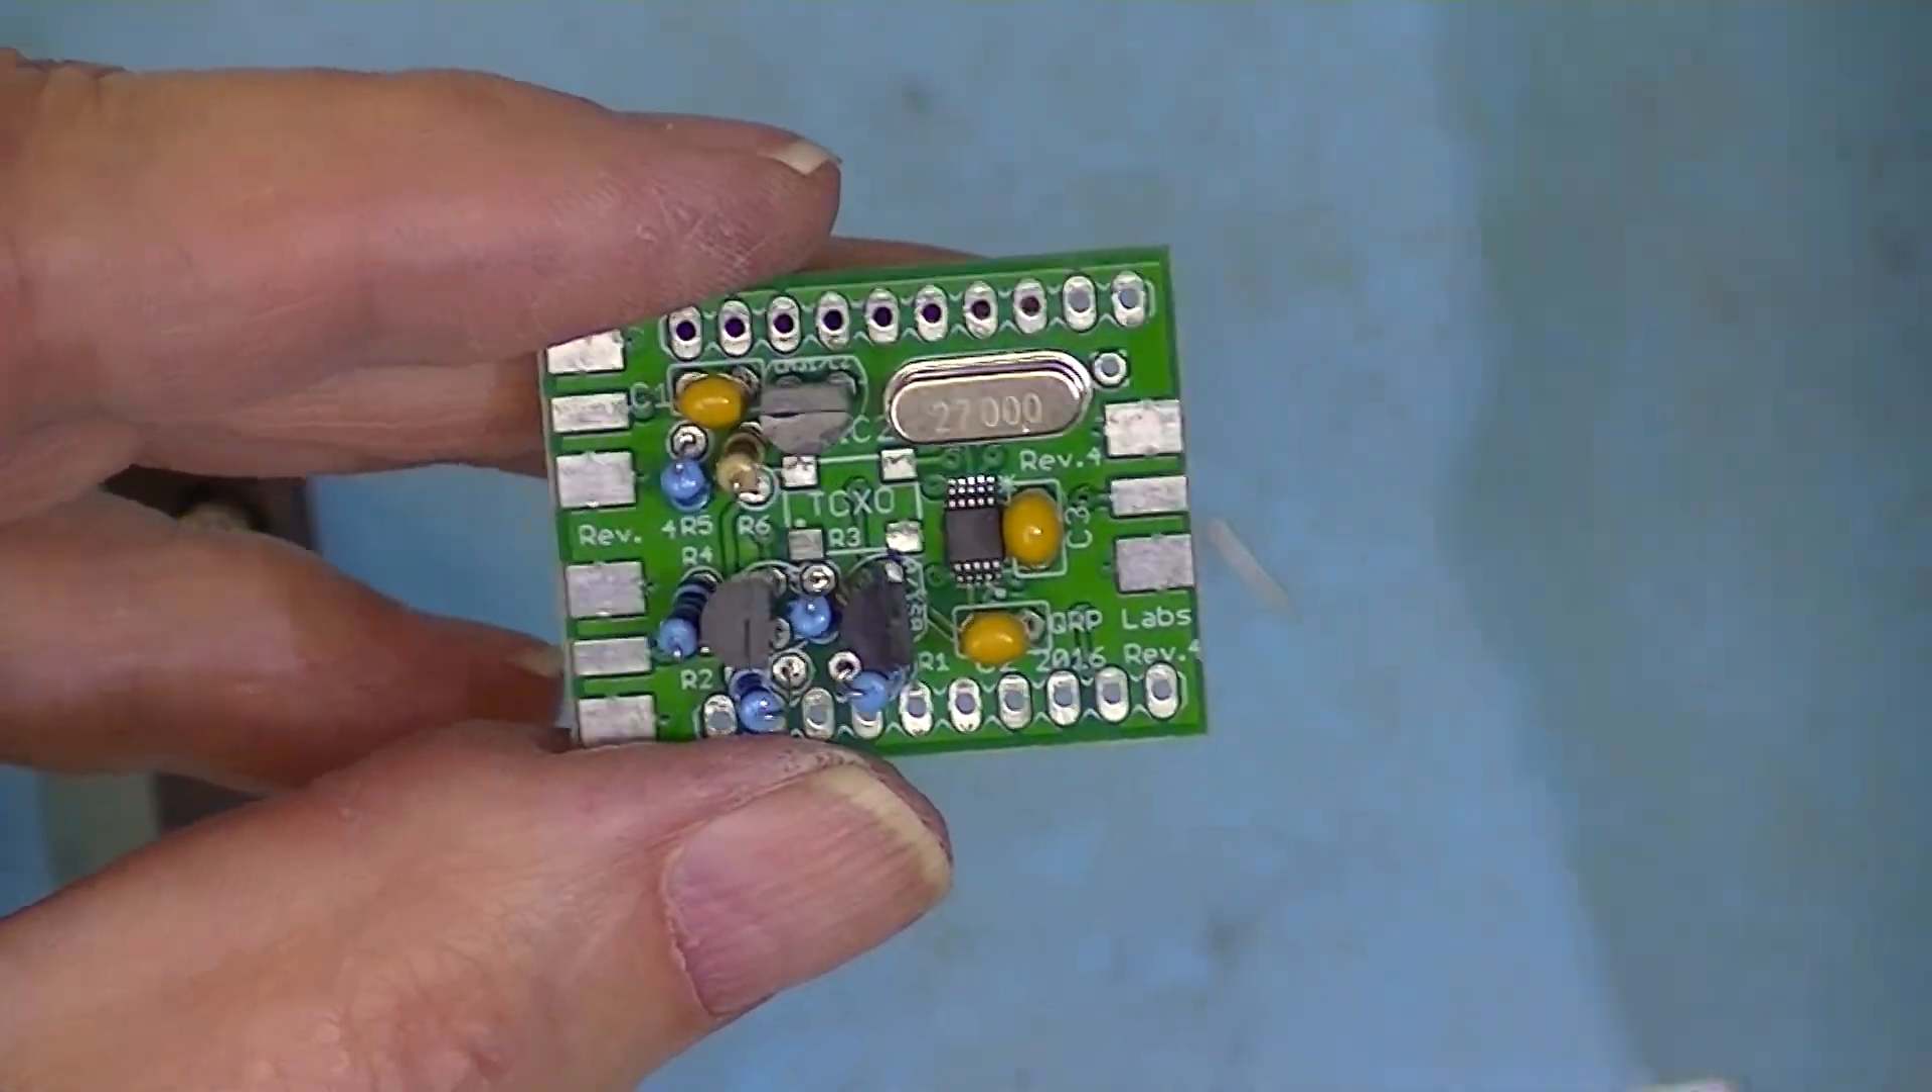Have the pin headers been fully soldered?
No.